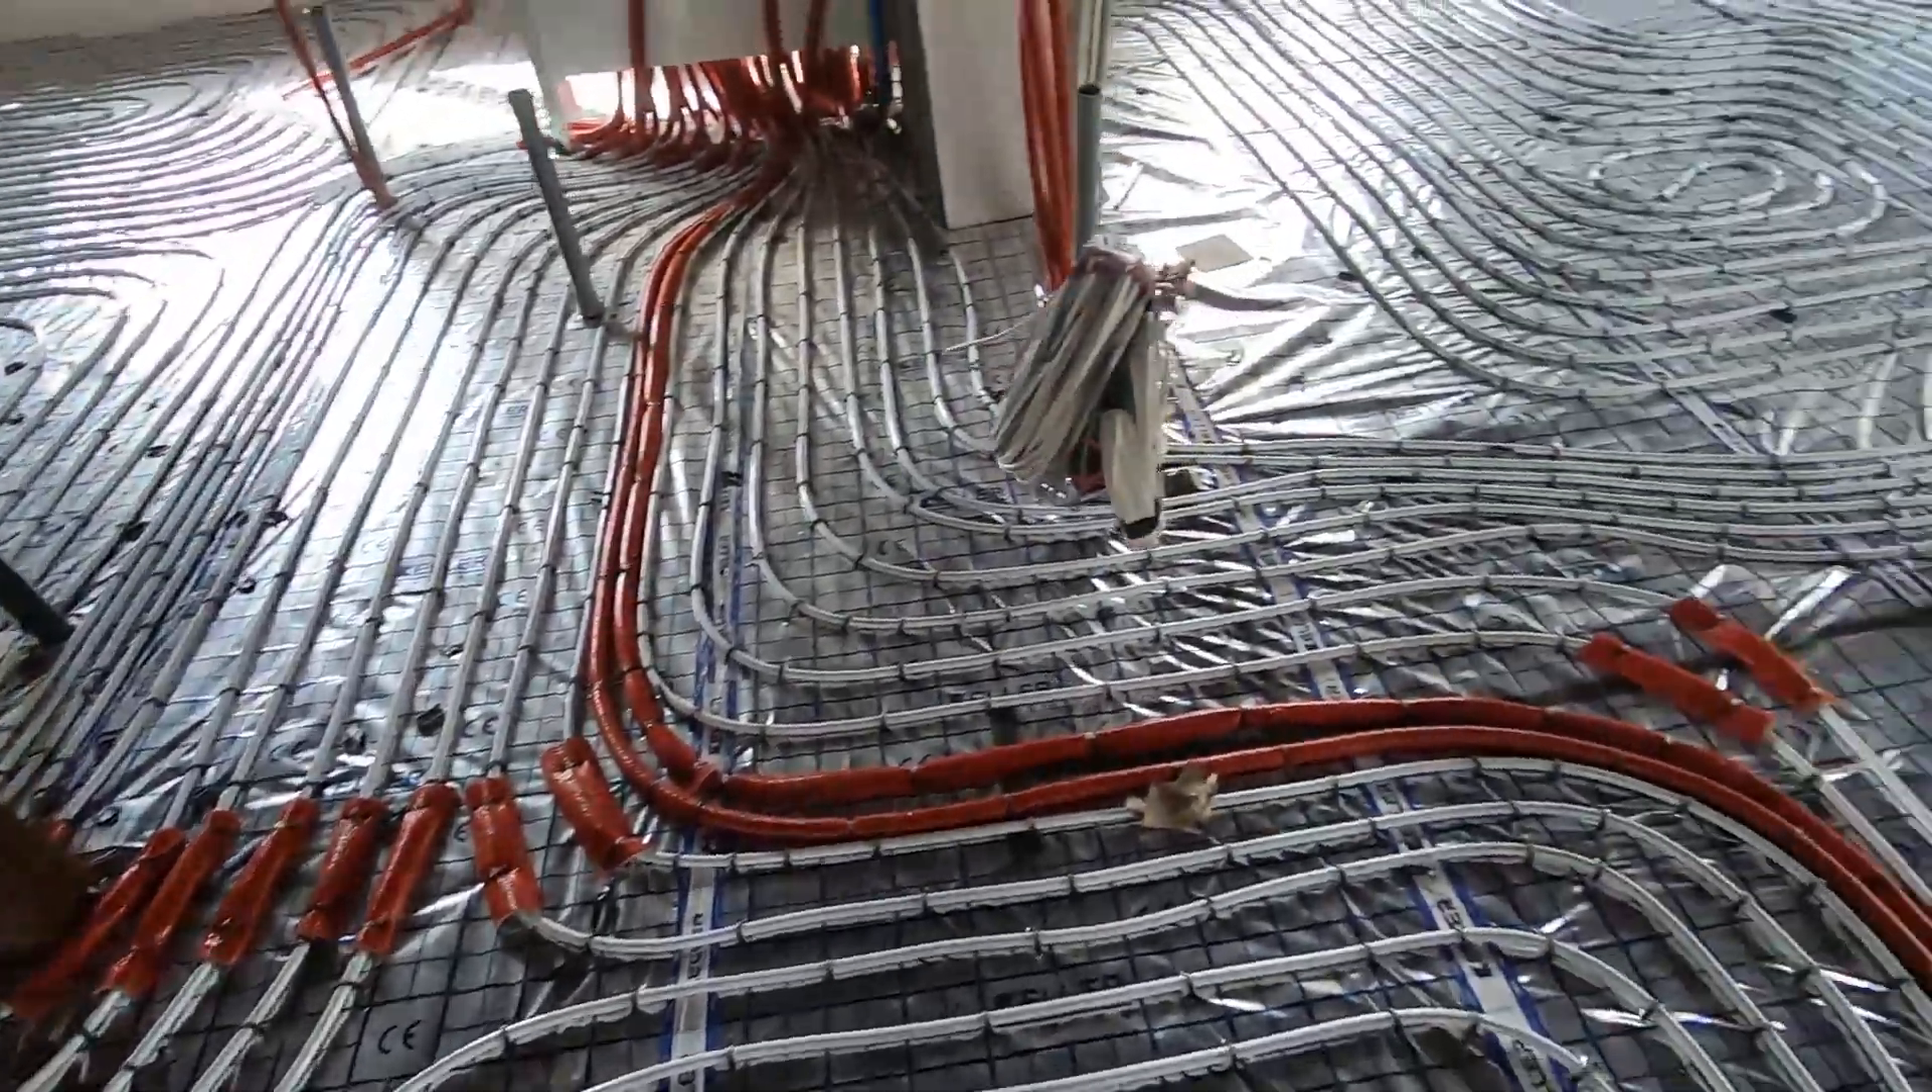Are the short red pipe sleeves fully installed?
Yes.